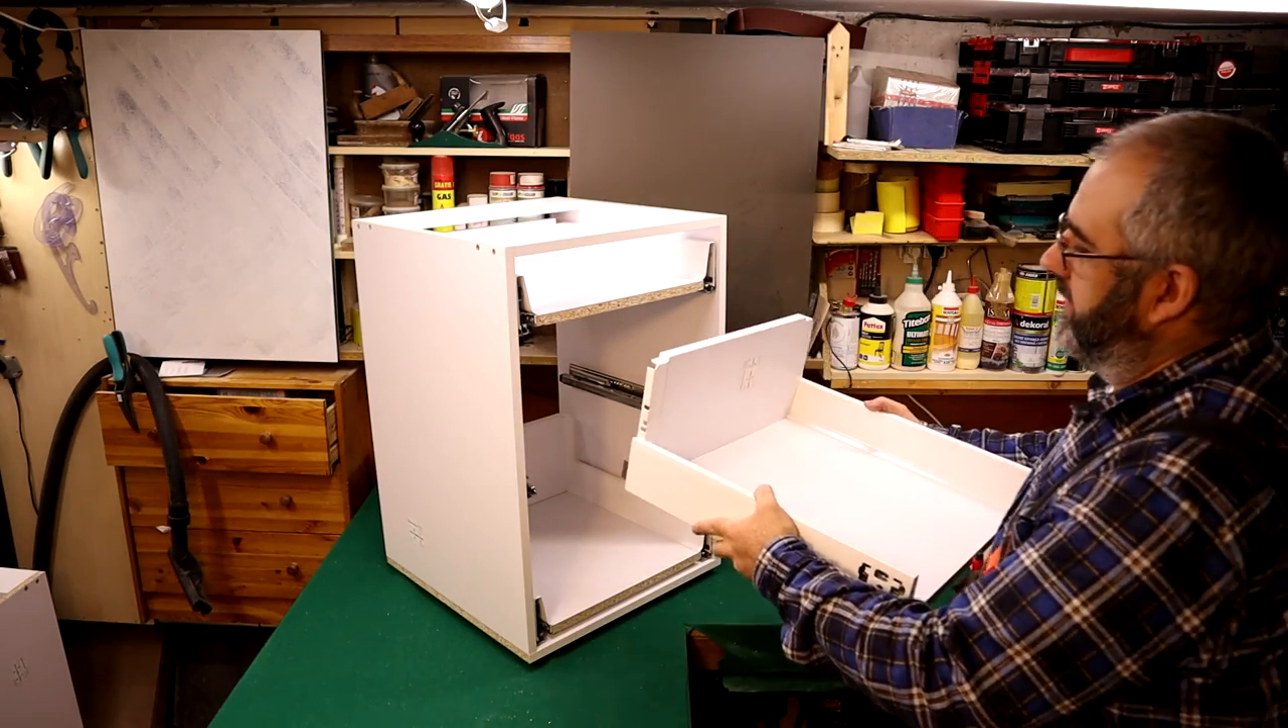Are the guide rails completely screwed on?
Yes.